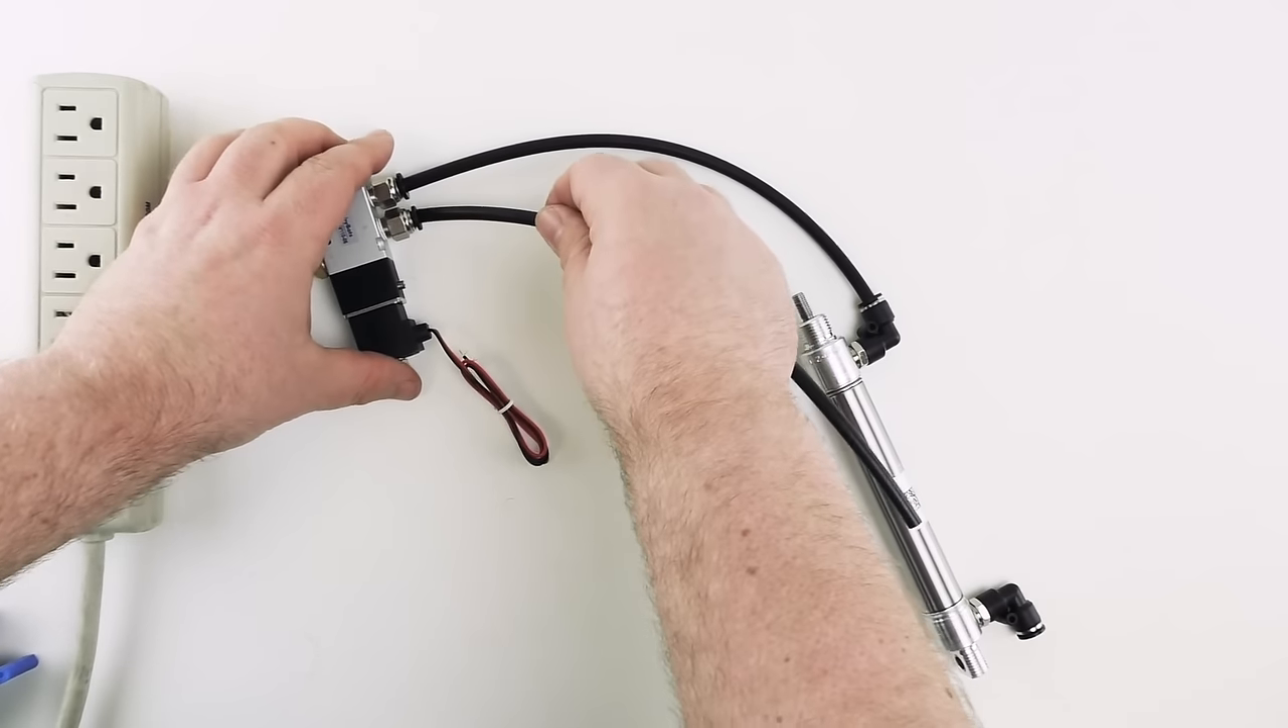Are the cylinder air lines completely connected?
No.